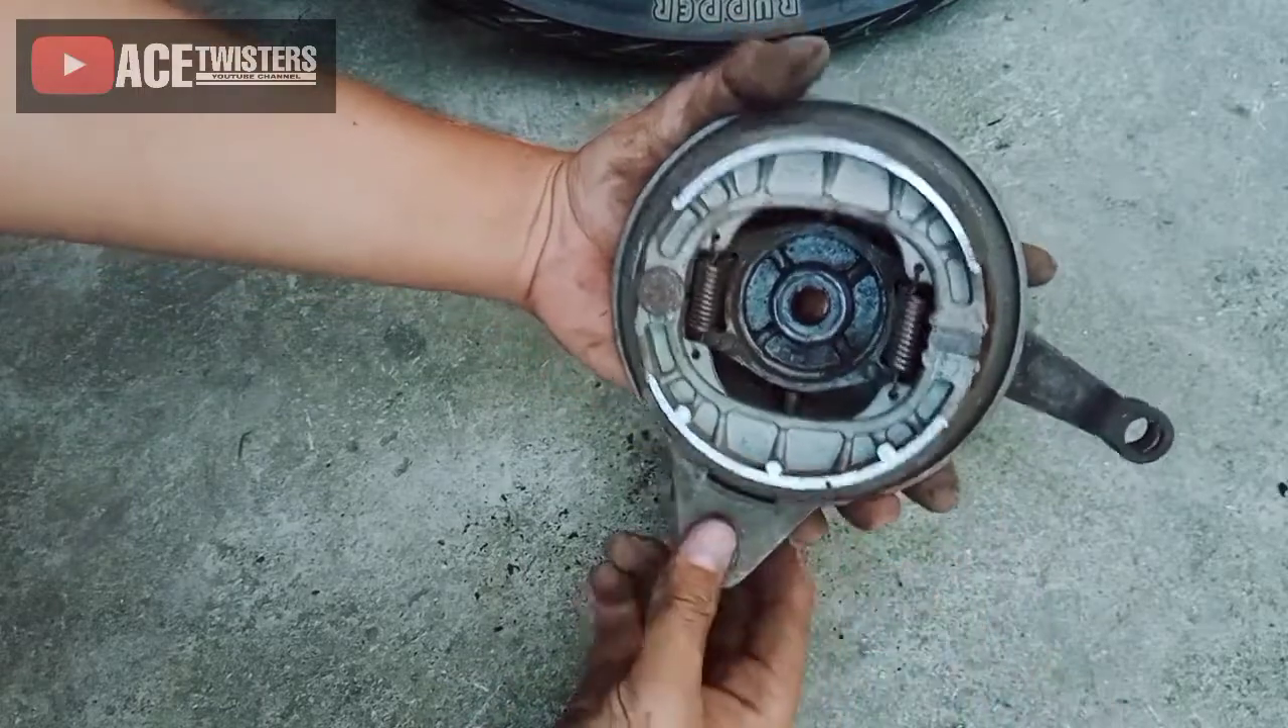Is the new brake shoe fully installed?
Yes.